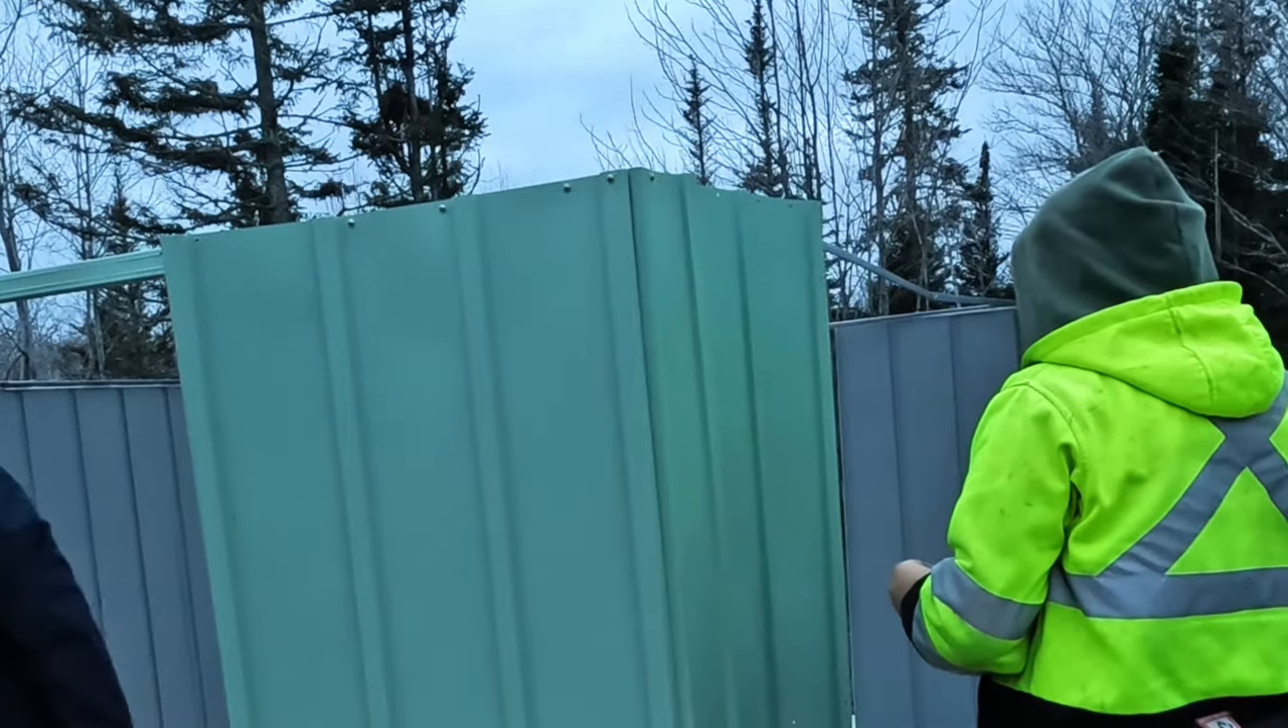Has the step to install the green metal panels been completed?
No.